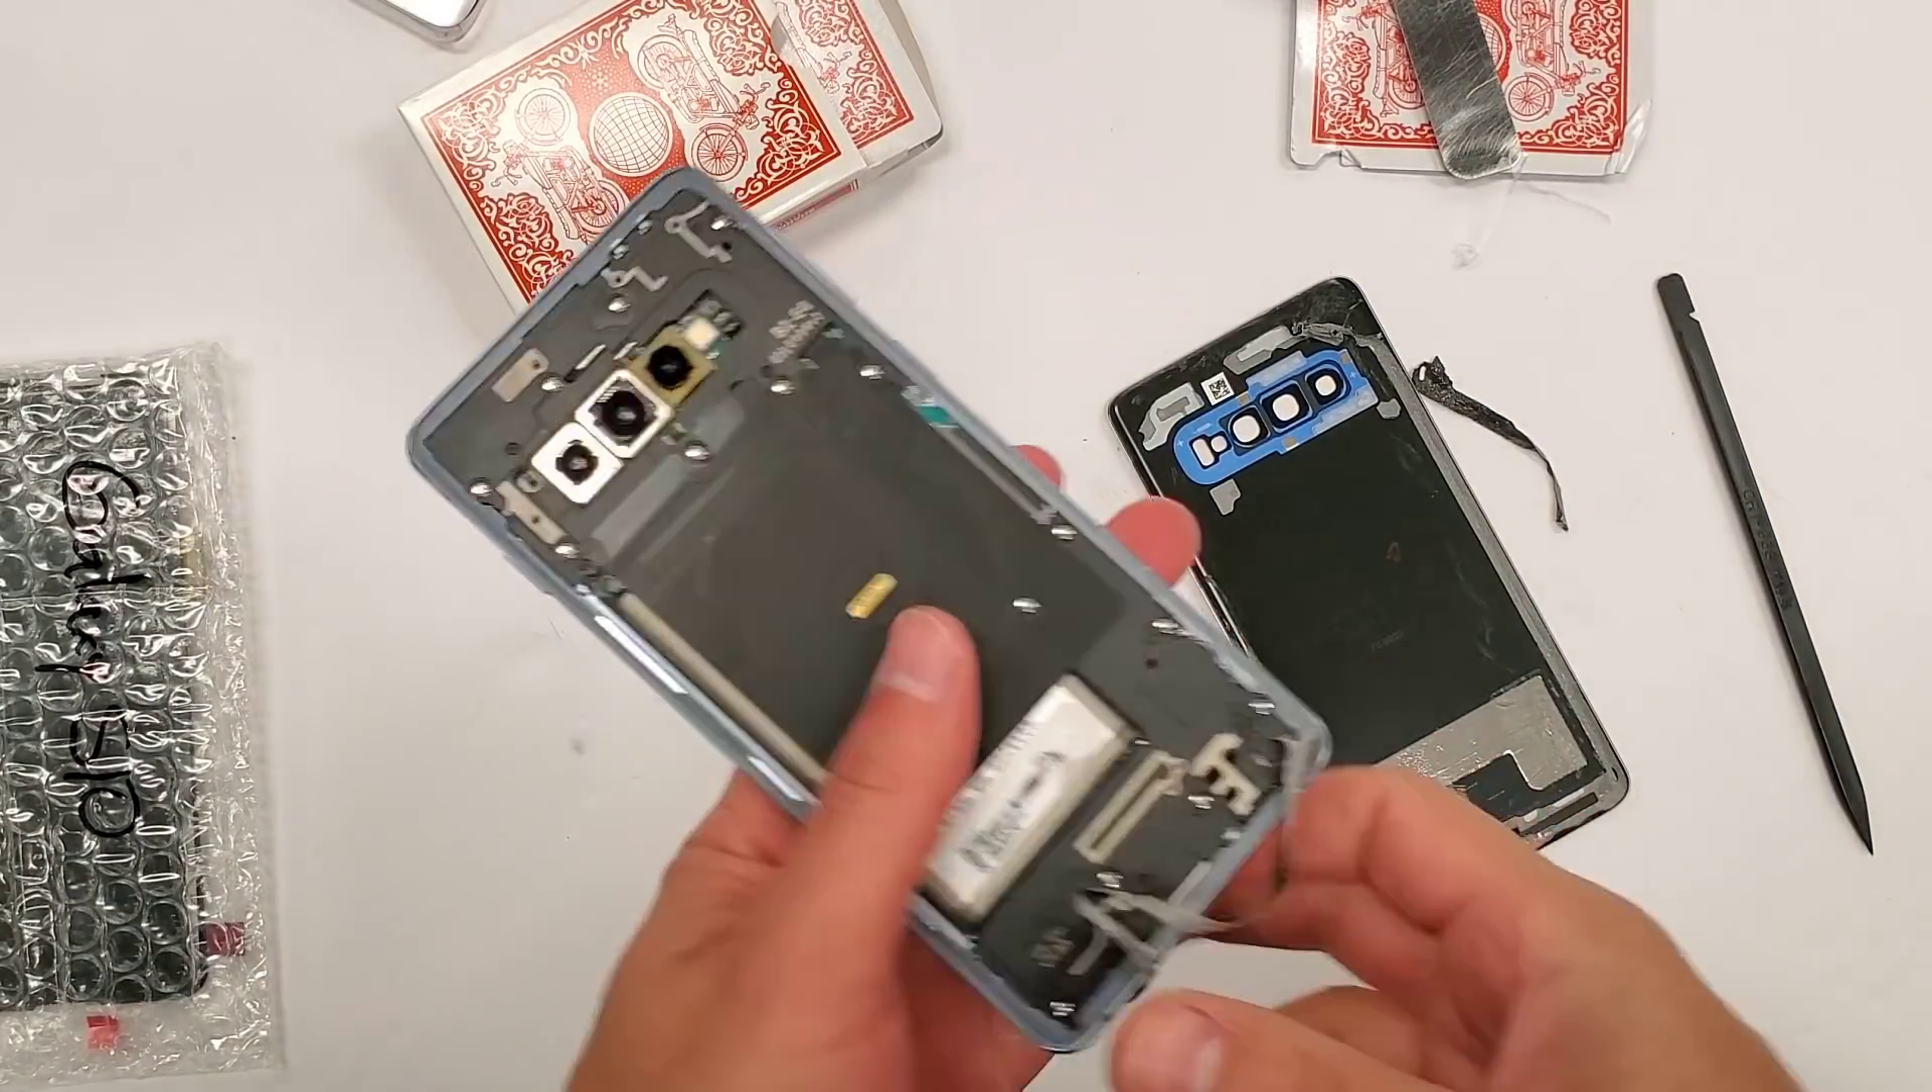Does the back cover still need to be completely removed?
No.